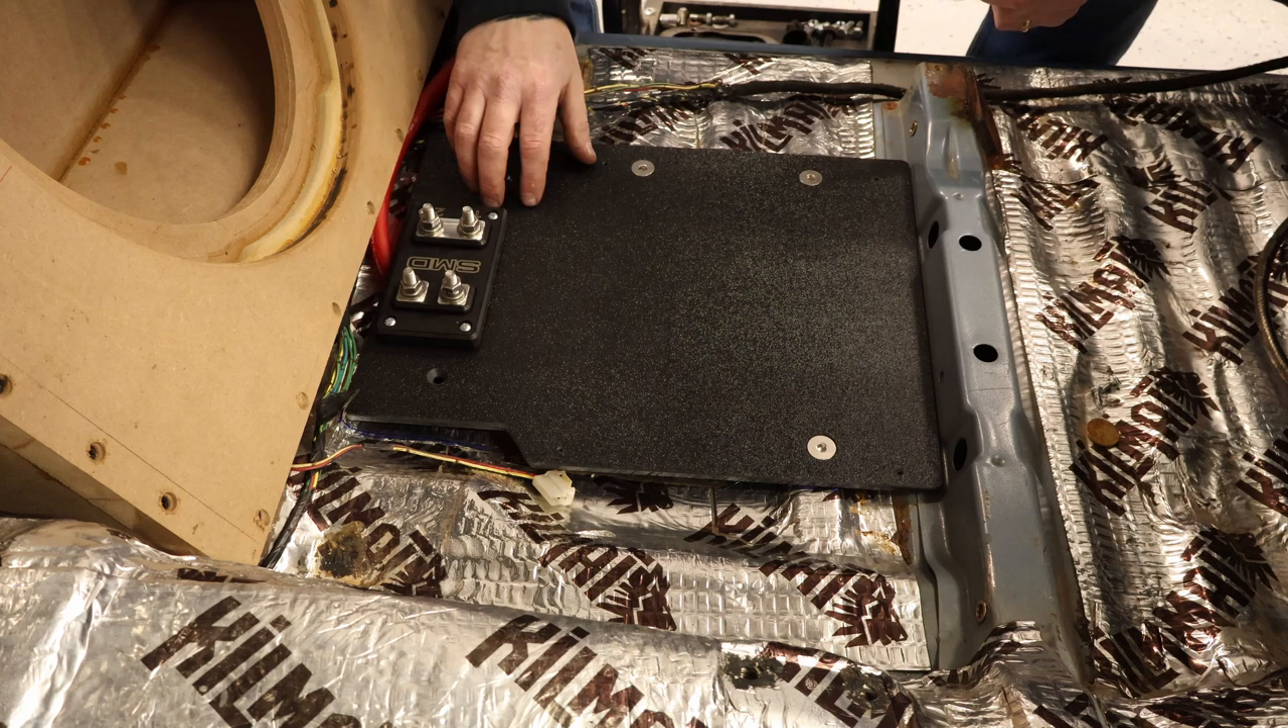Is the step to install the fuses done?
No.